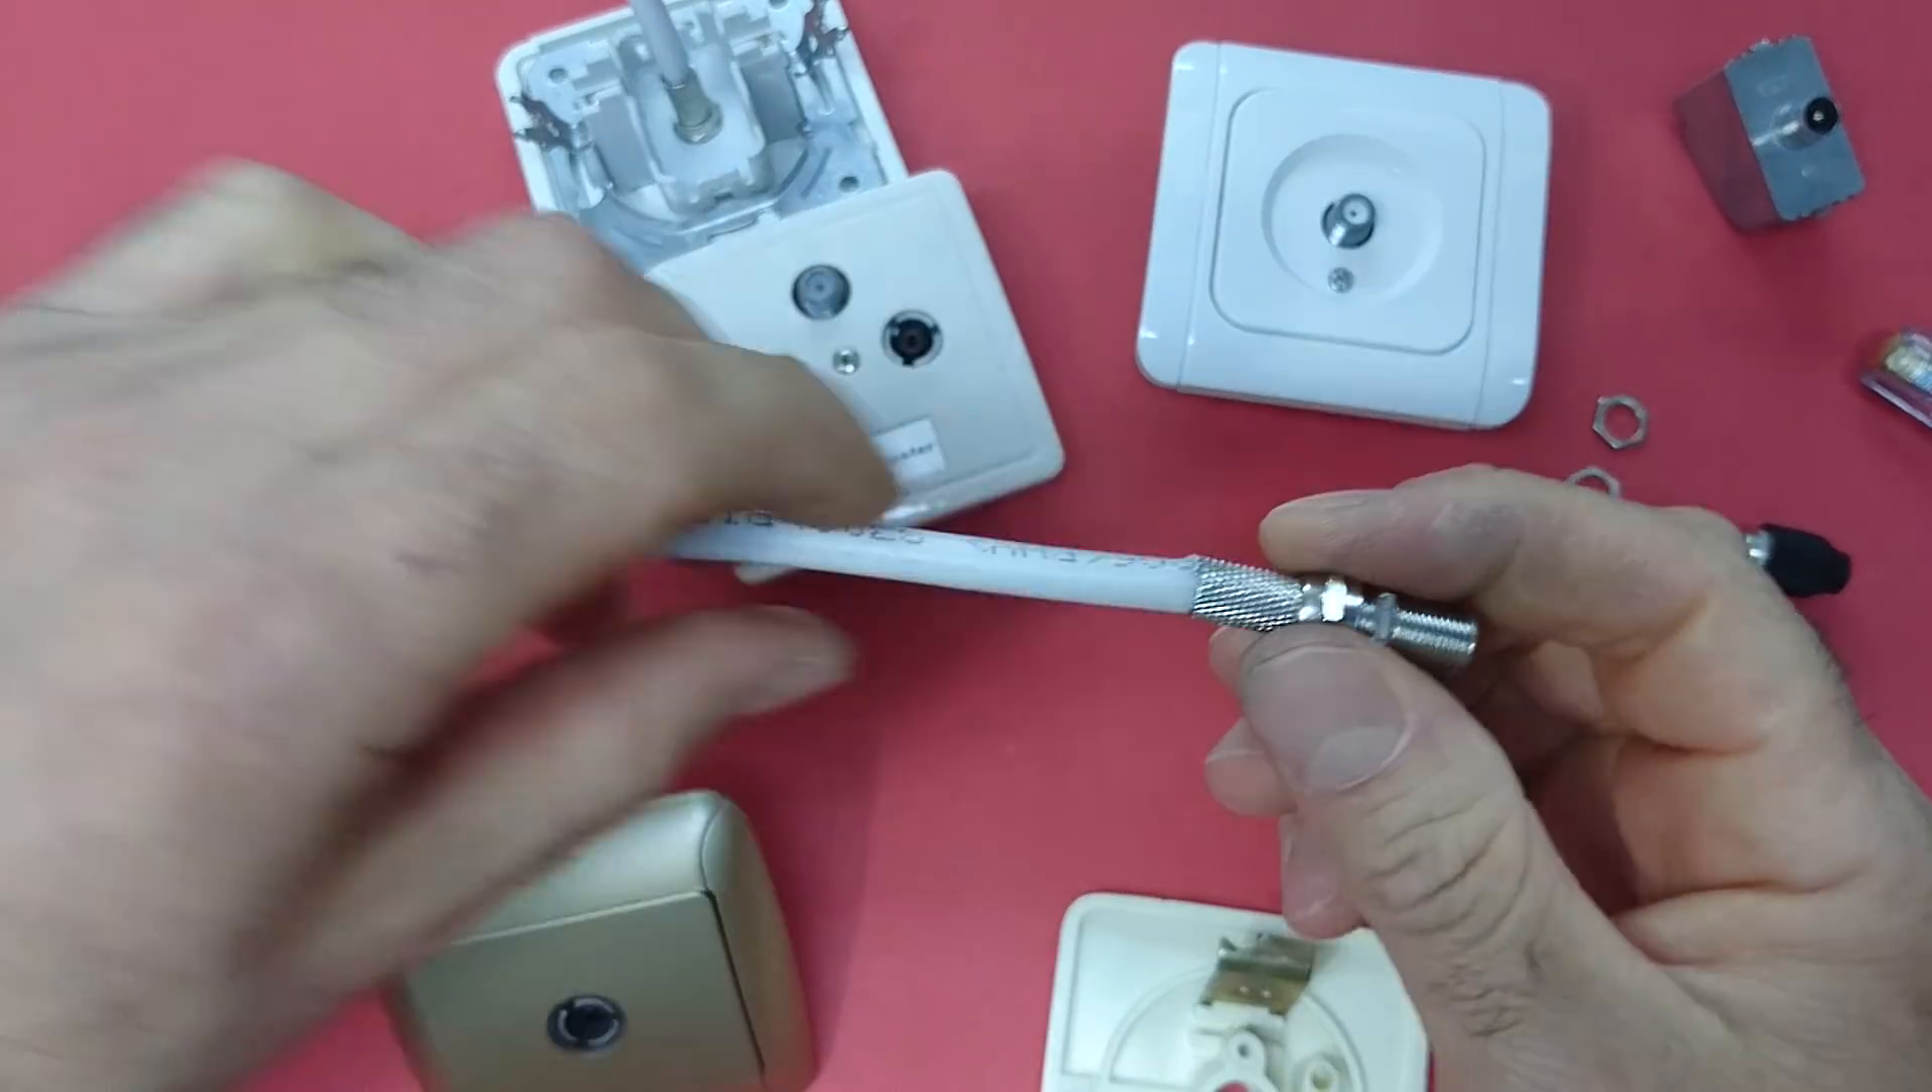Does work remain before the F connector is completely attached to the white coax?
No.